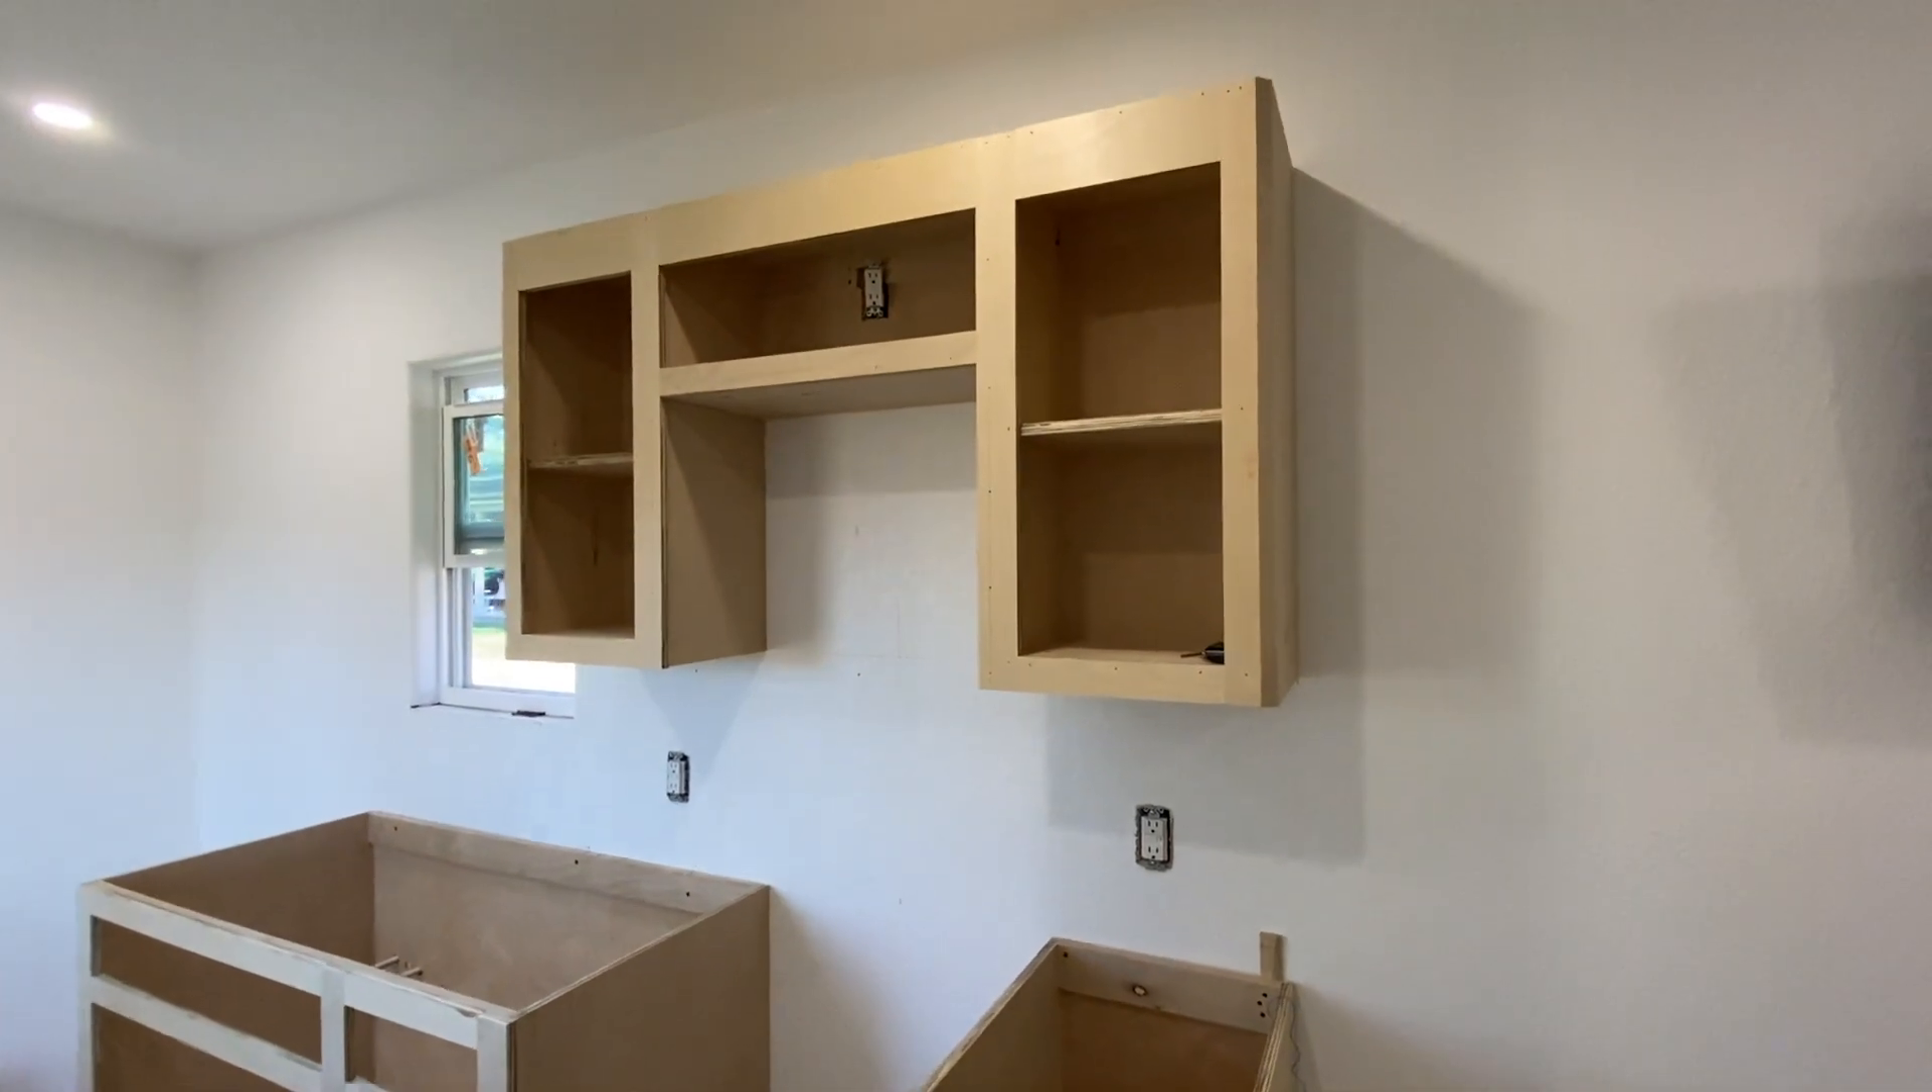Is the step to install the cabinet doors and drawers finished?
No.